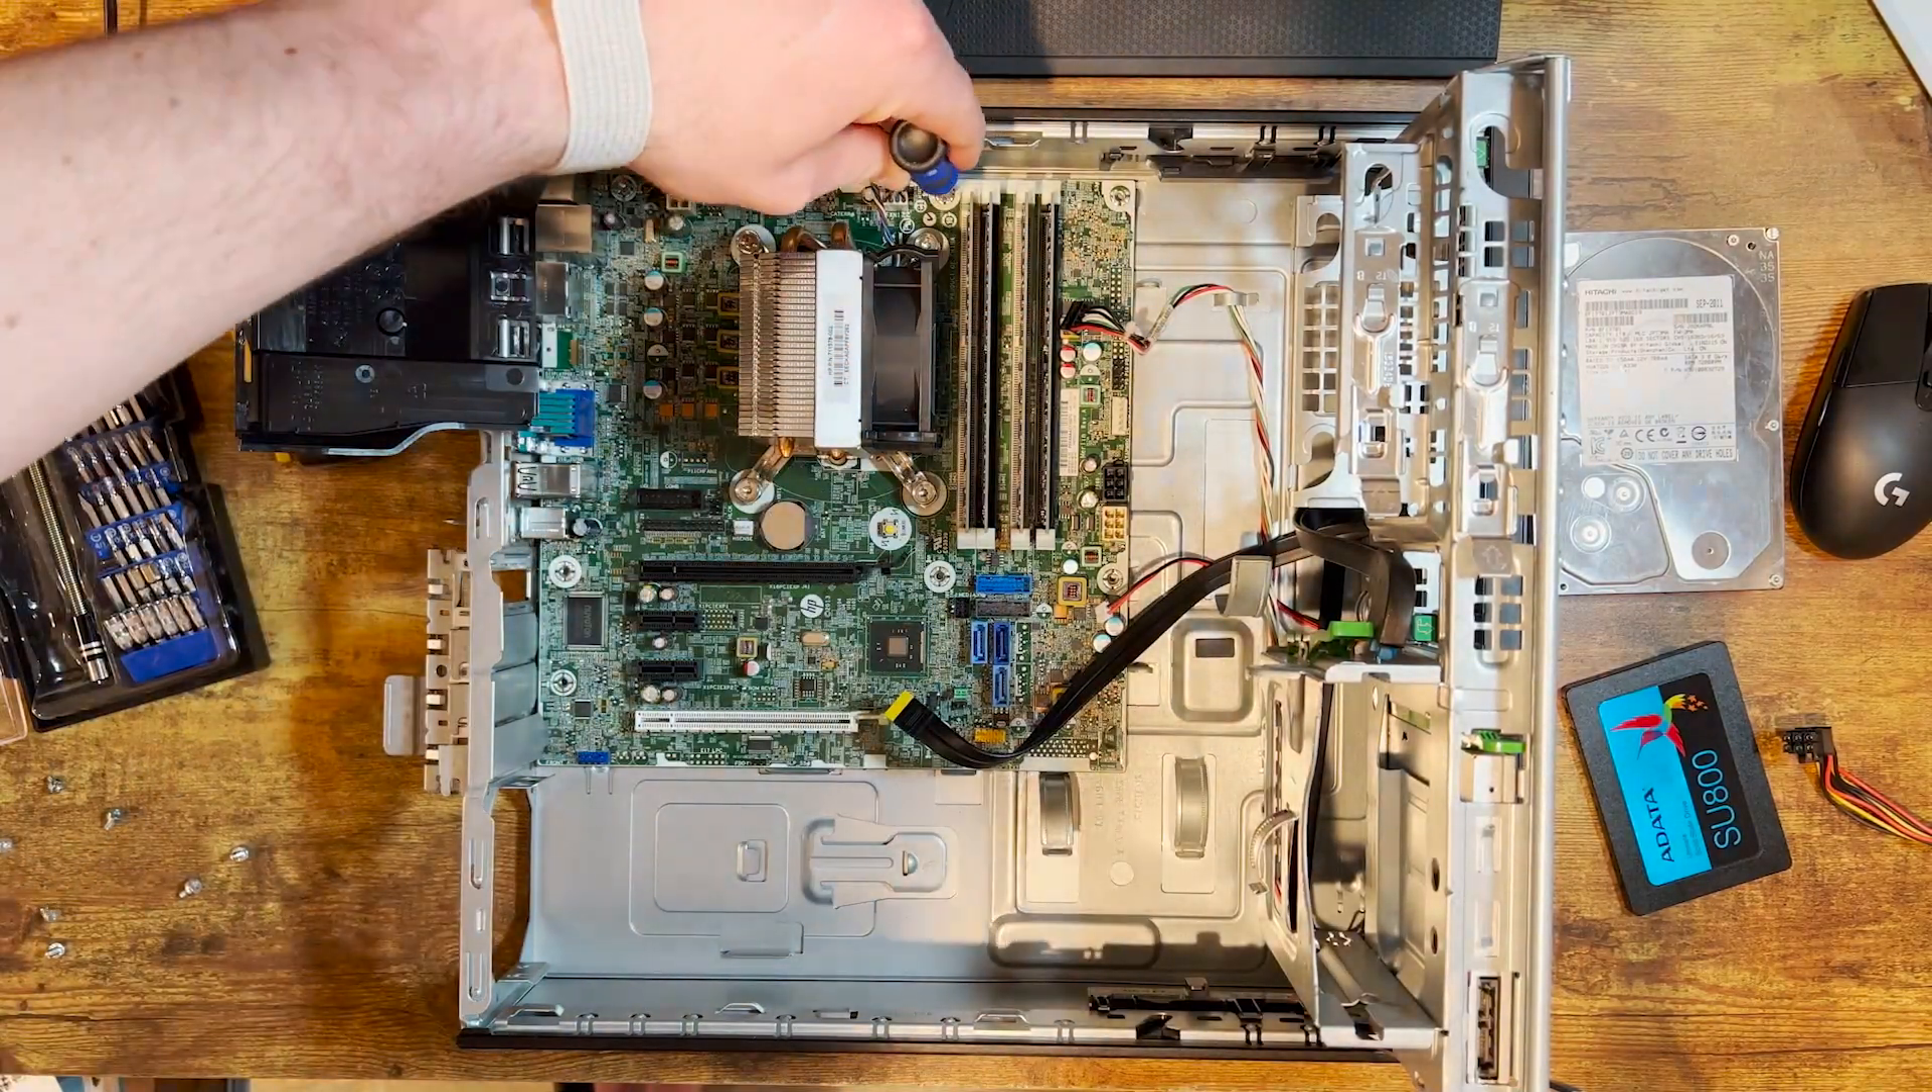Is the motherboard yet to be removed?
Yes.